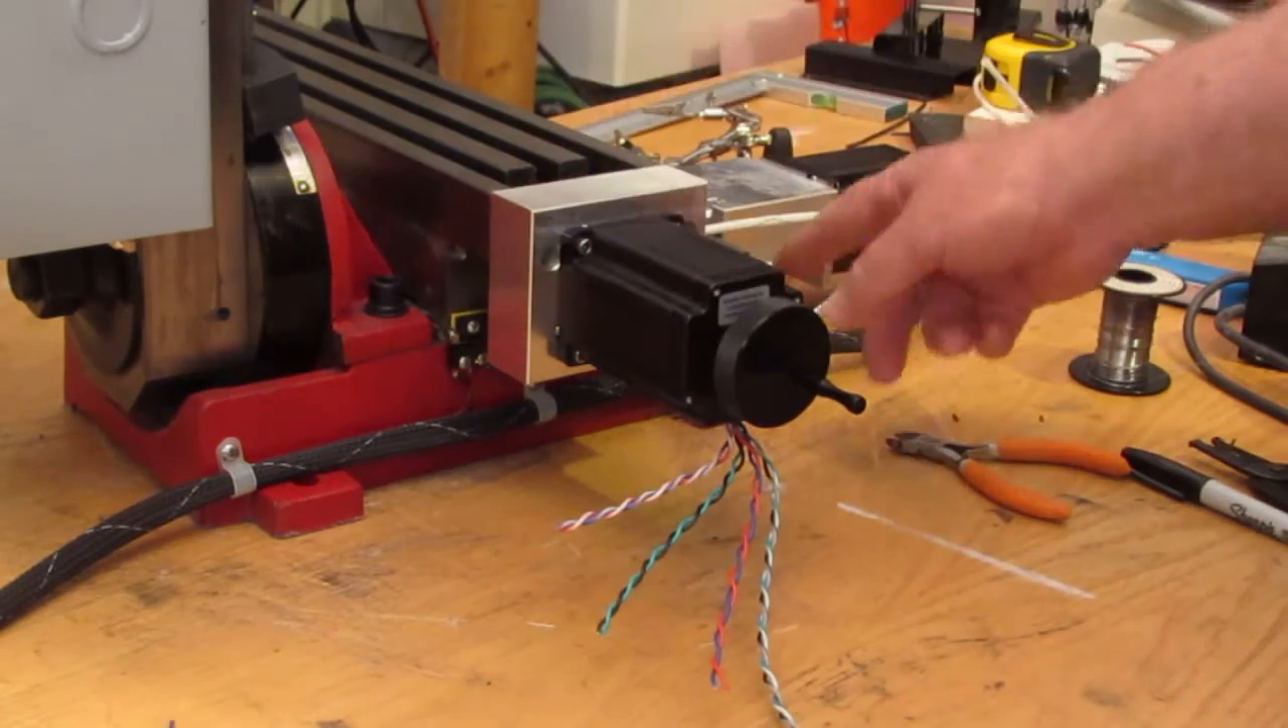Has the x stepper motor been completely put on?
Yes.